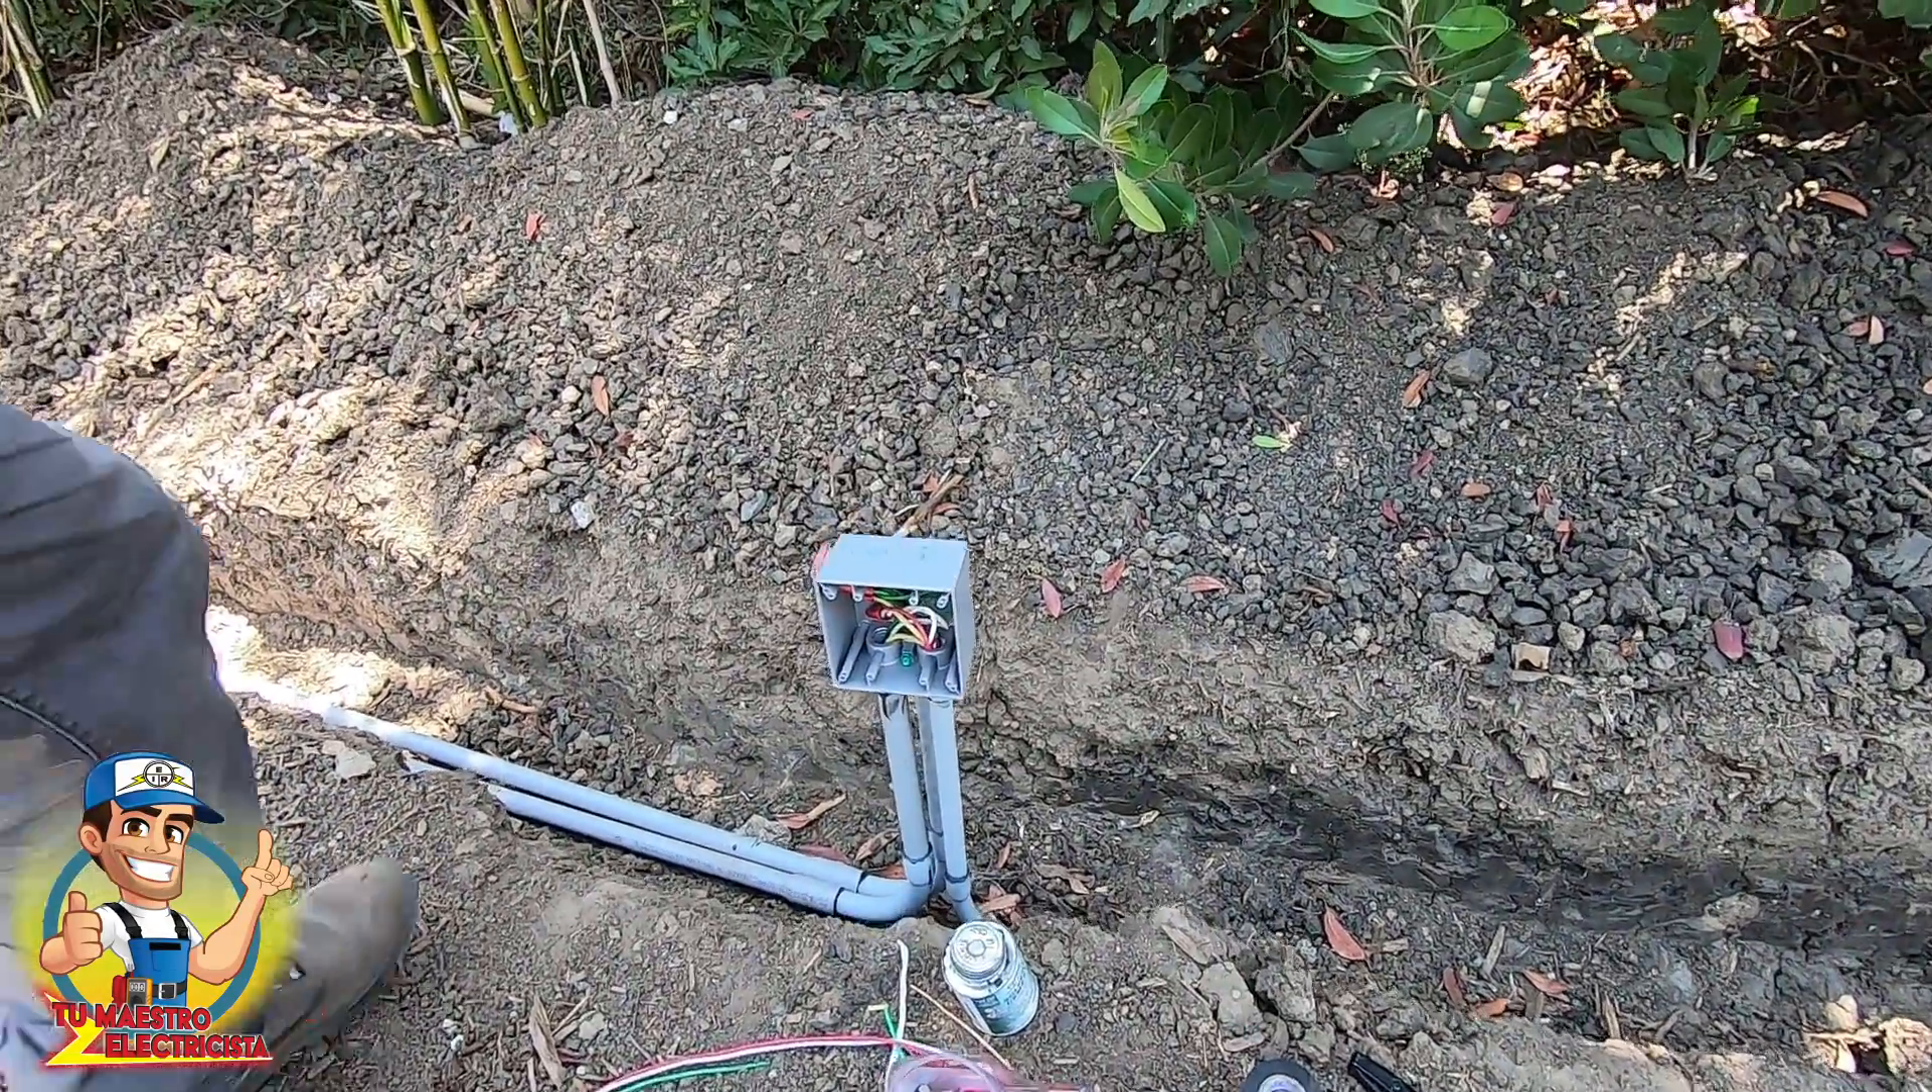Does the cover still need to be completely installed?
Yes.